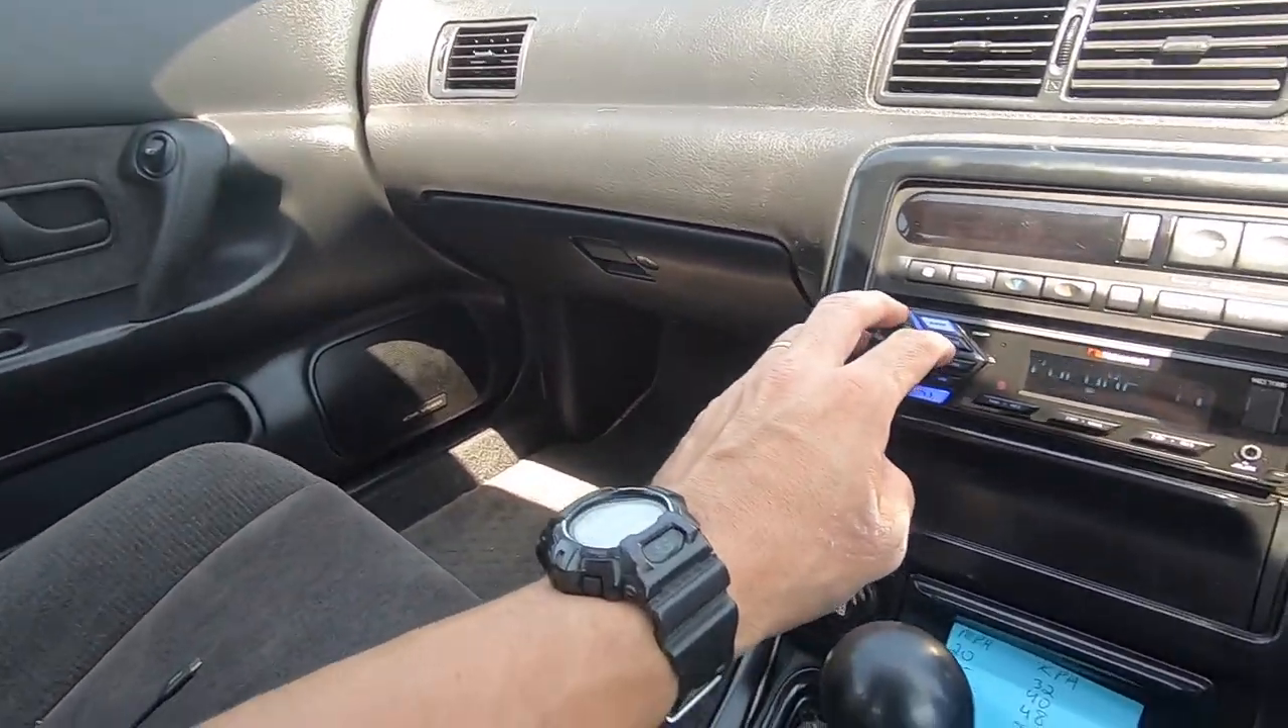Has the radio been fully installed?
Yes.